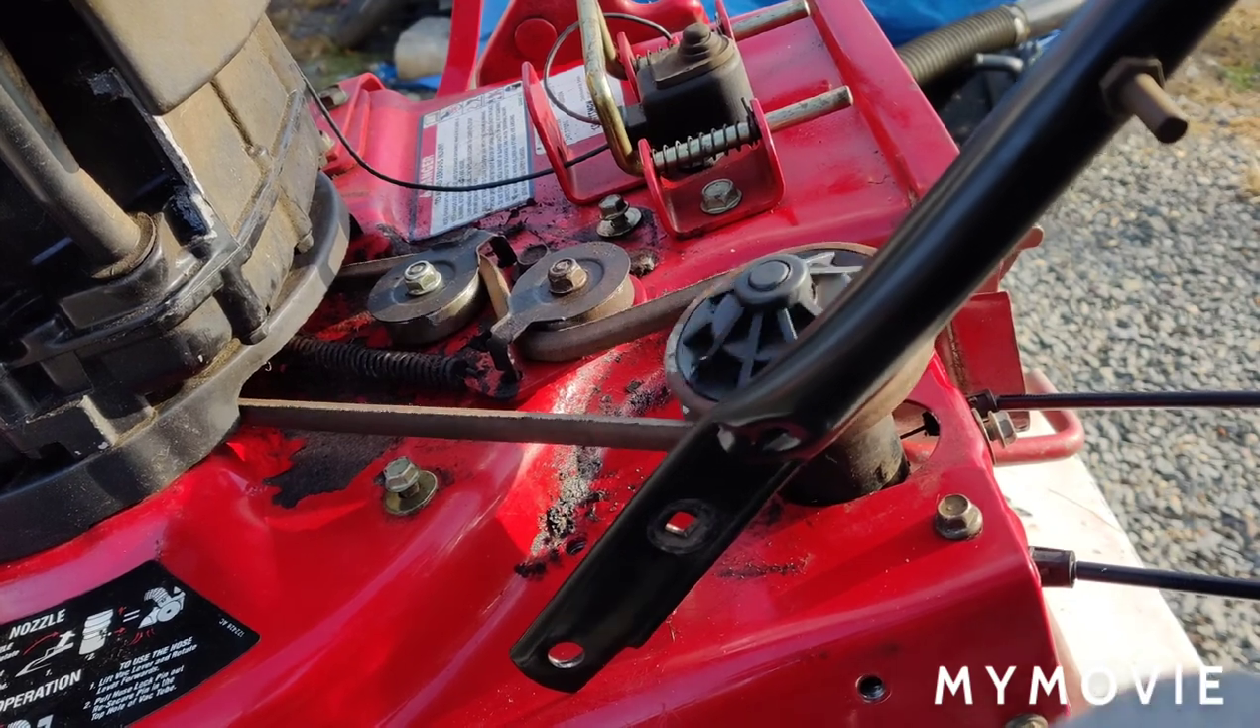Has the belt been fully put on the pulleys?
Yes.